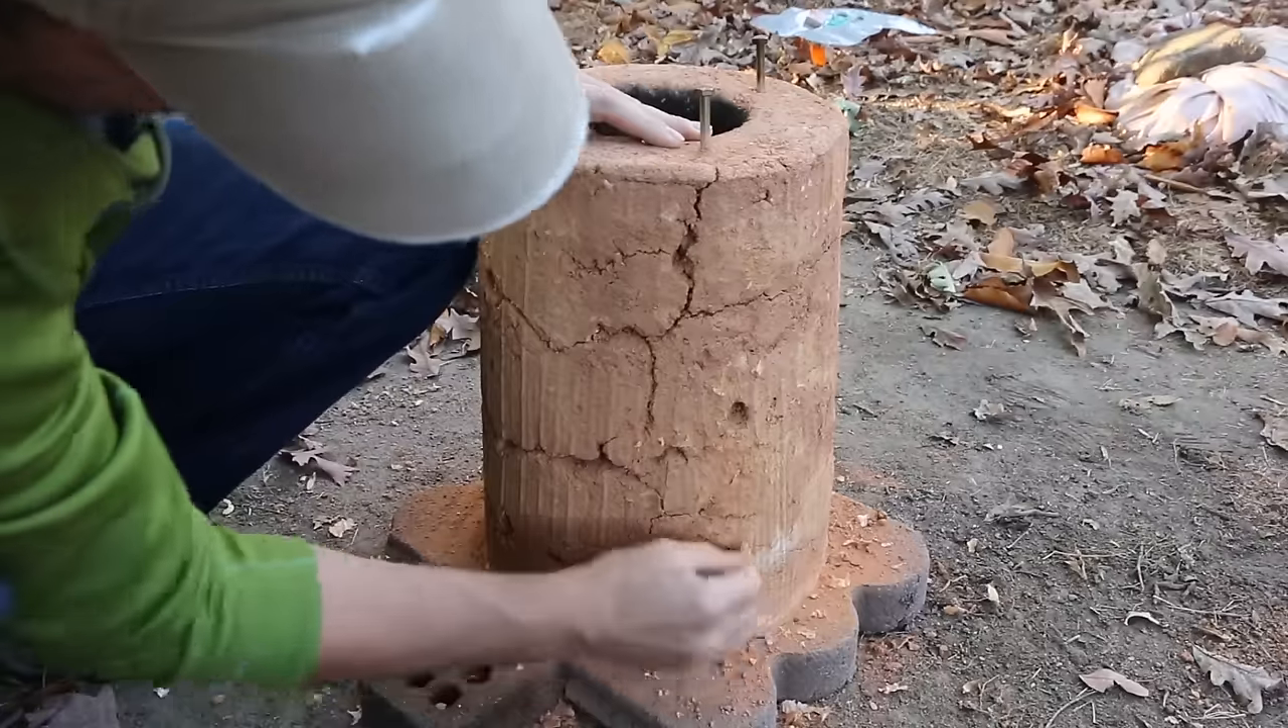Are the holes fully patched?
No.